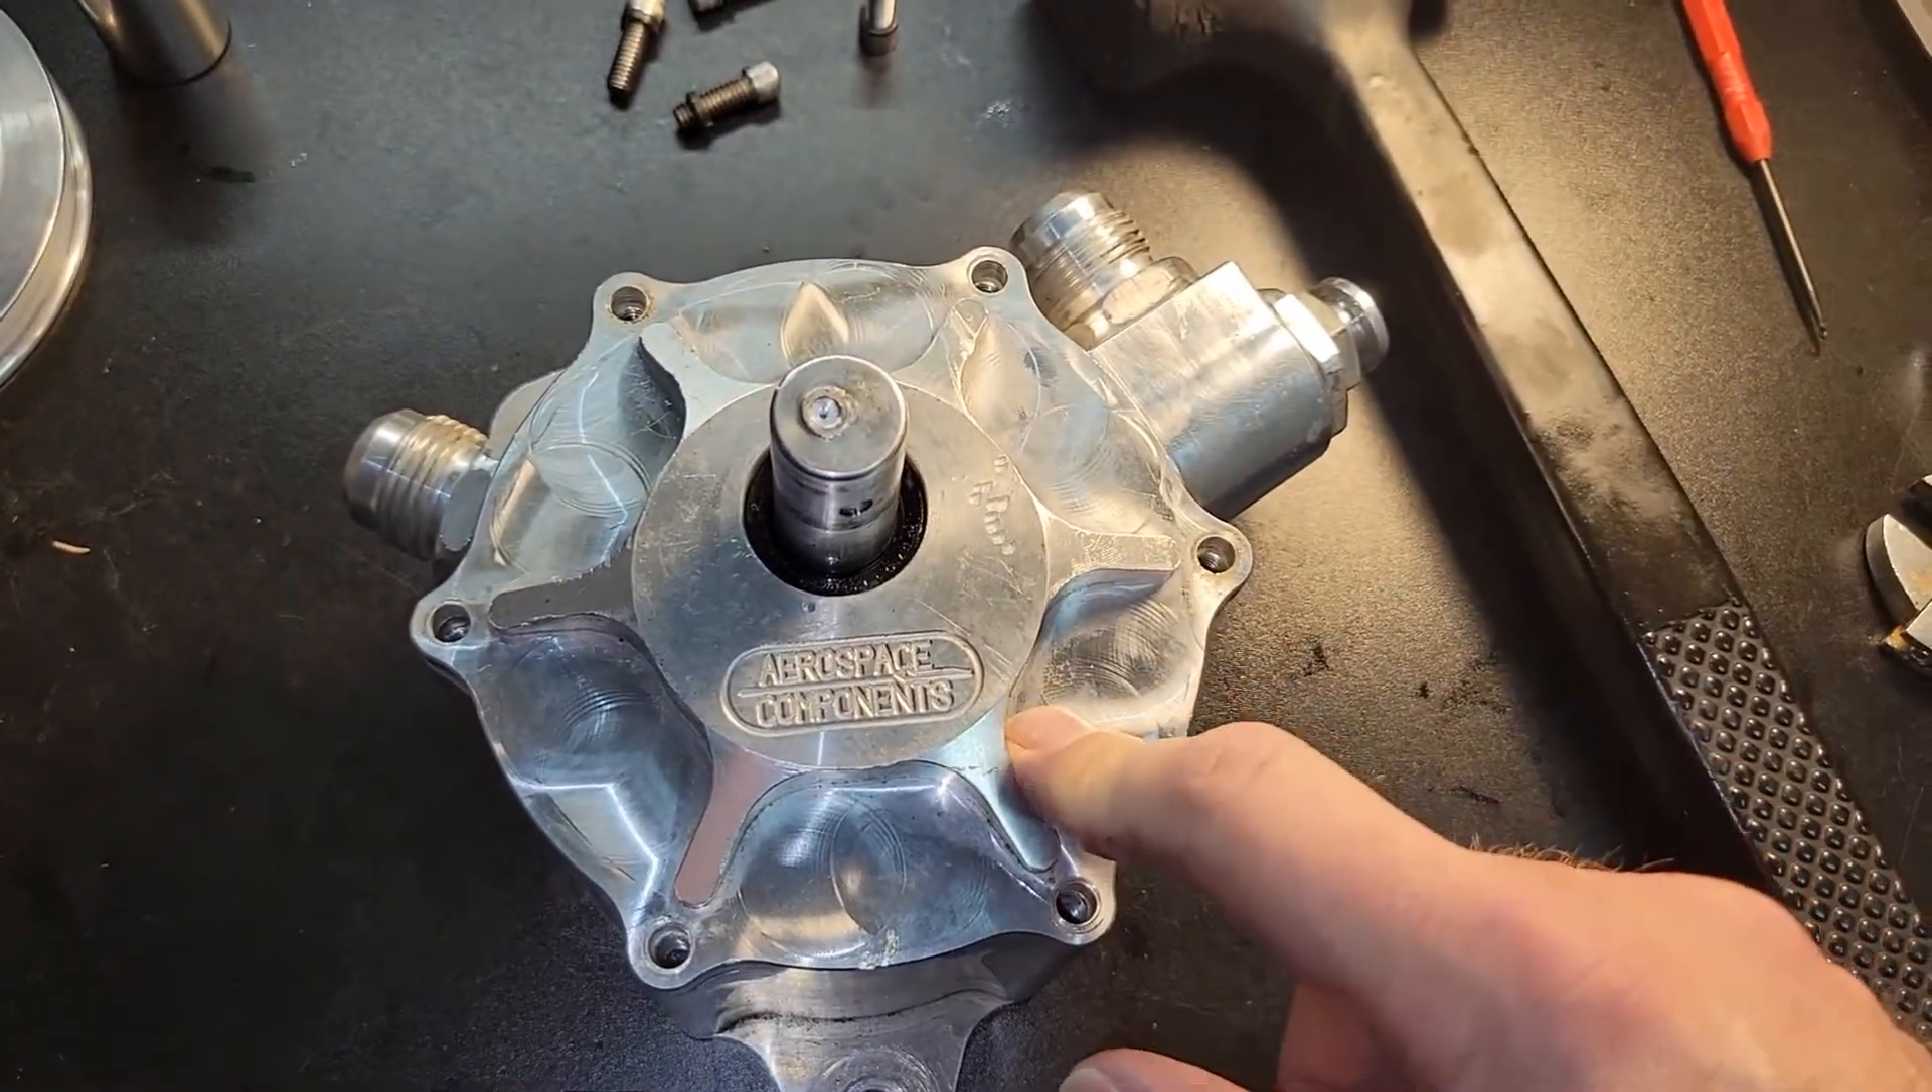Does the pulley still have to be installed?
Yes.